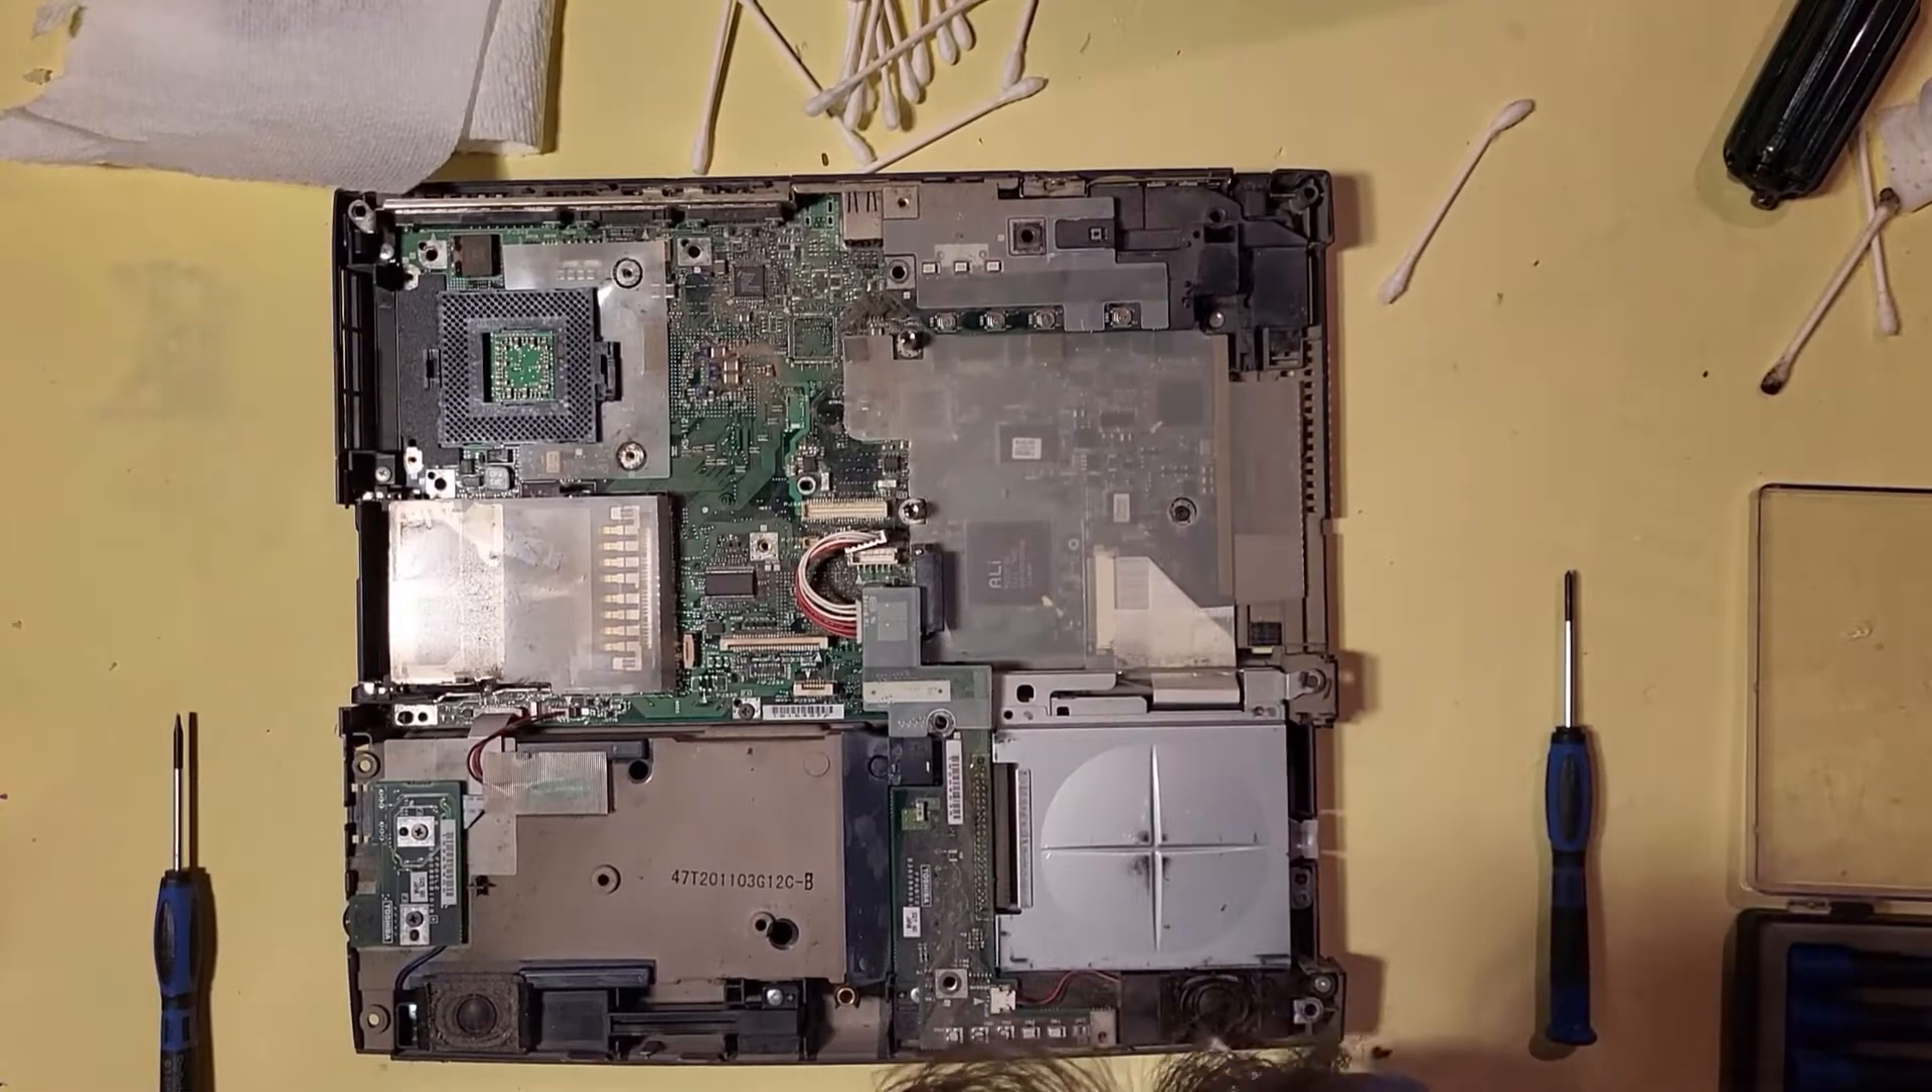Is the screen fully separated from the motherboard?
Yes.